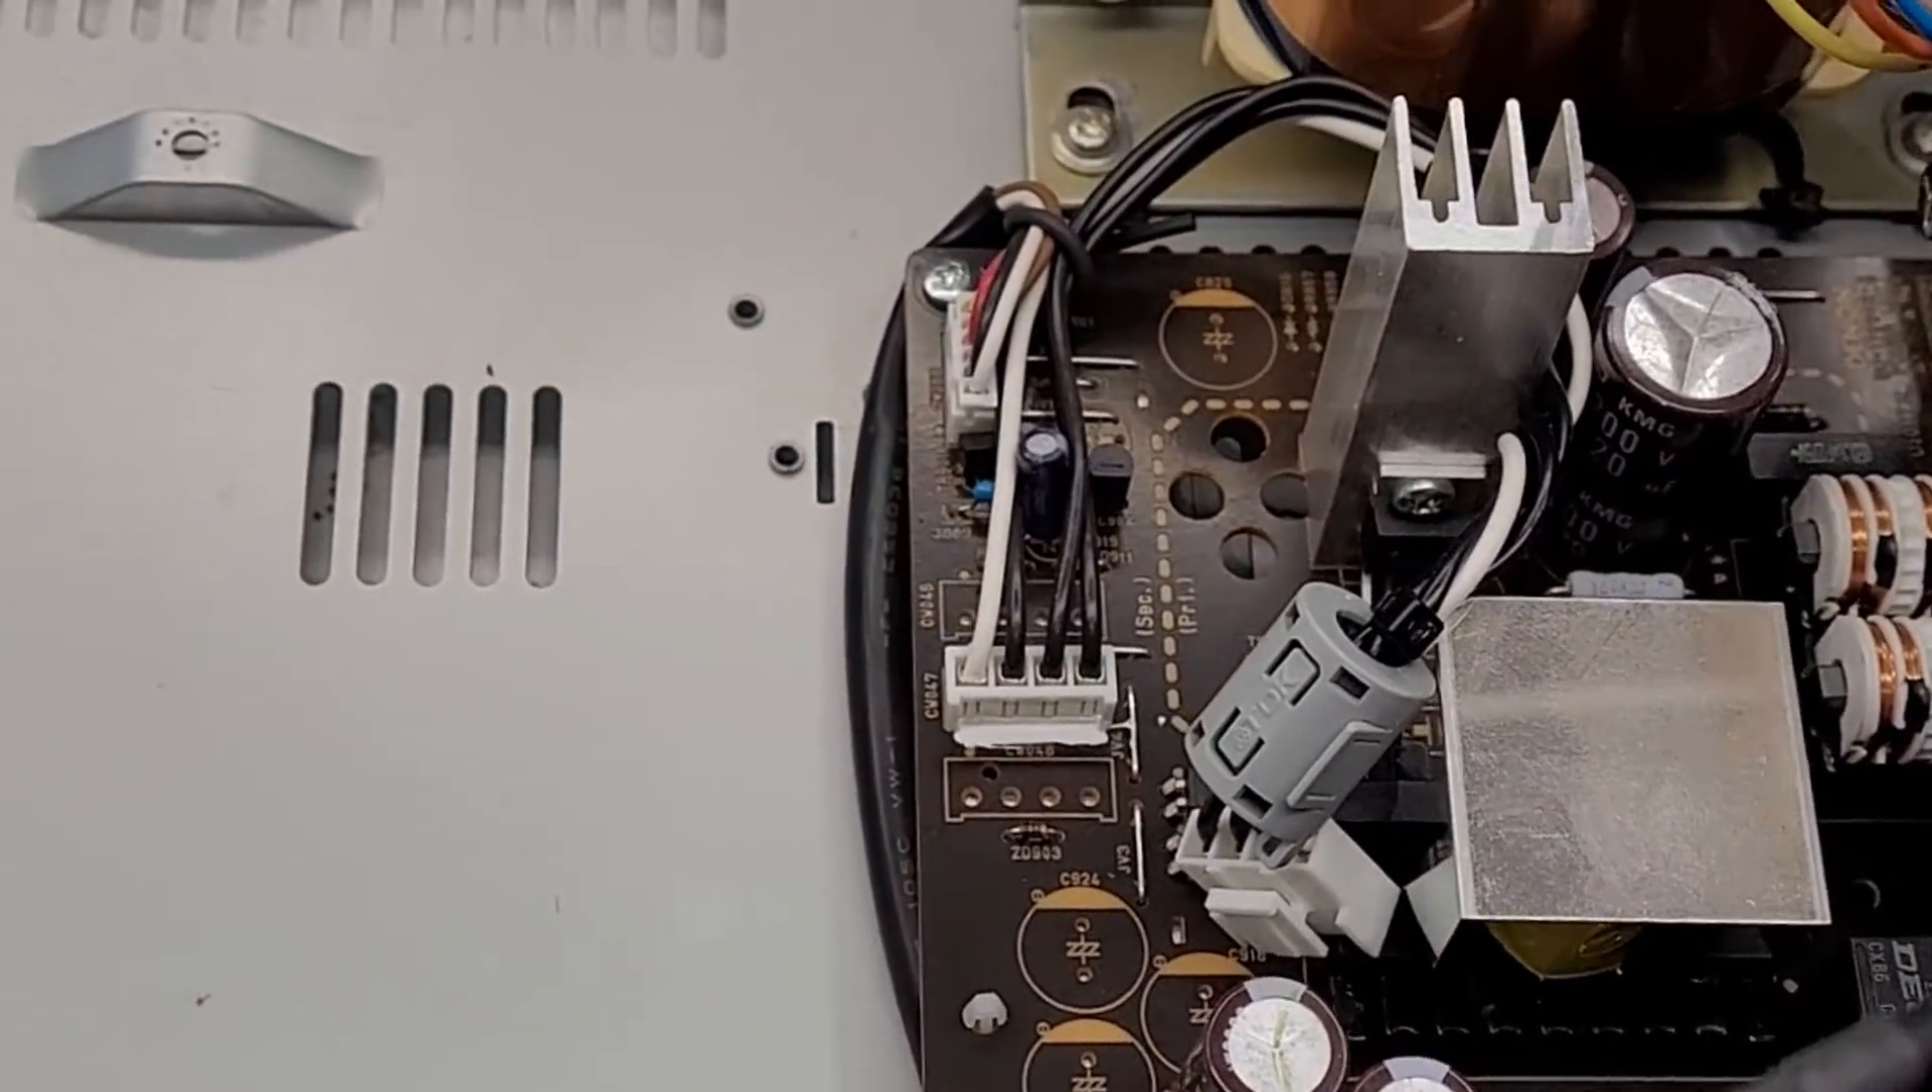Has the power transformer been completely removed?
No.